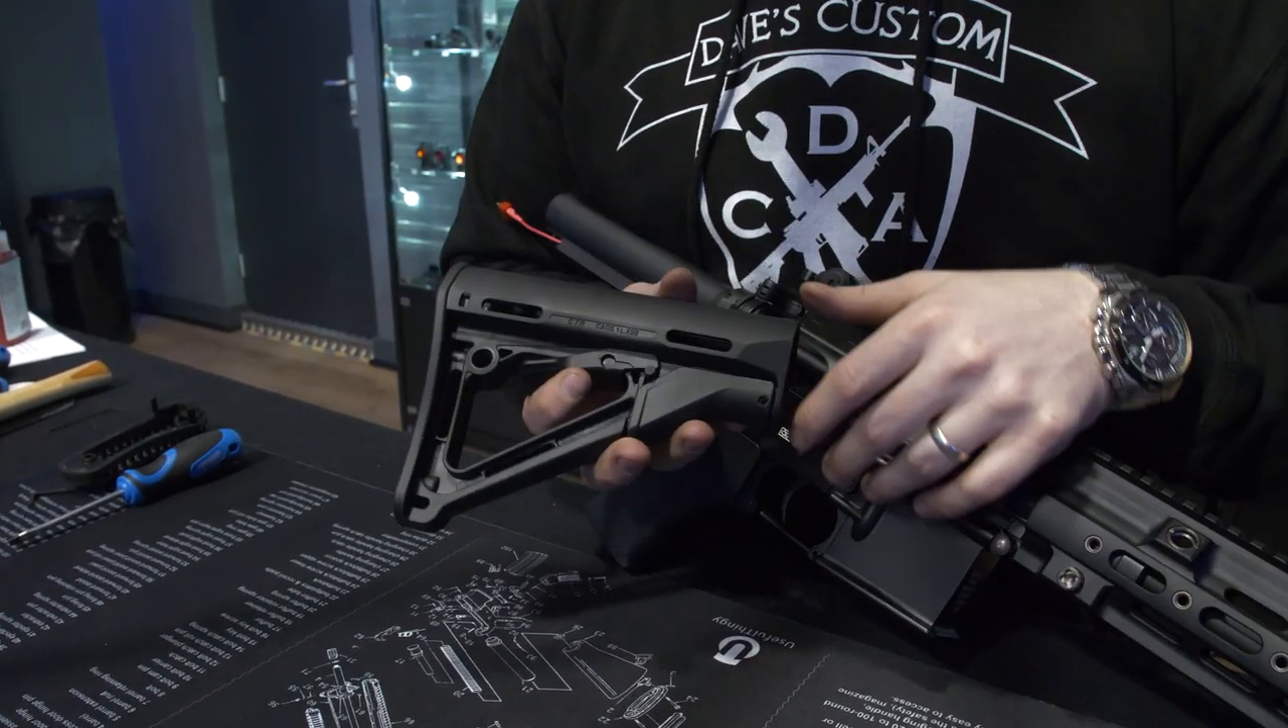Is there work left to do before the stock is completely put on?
Yes.